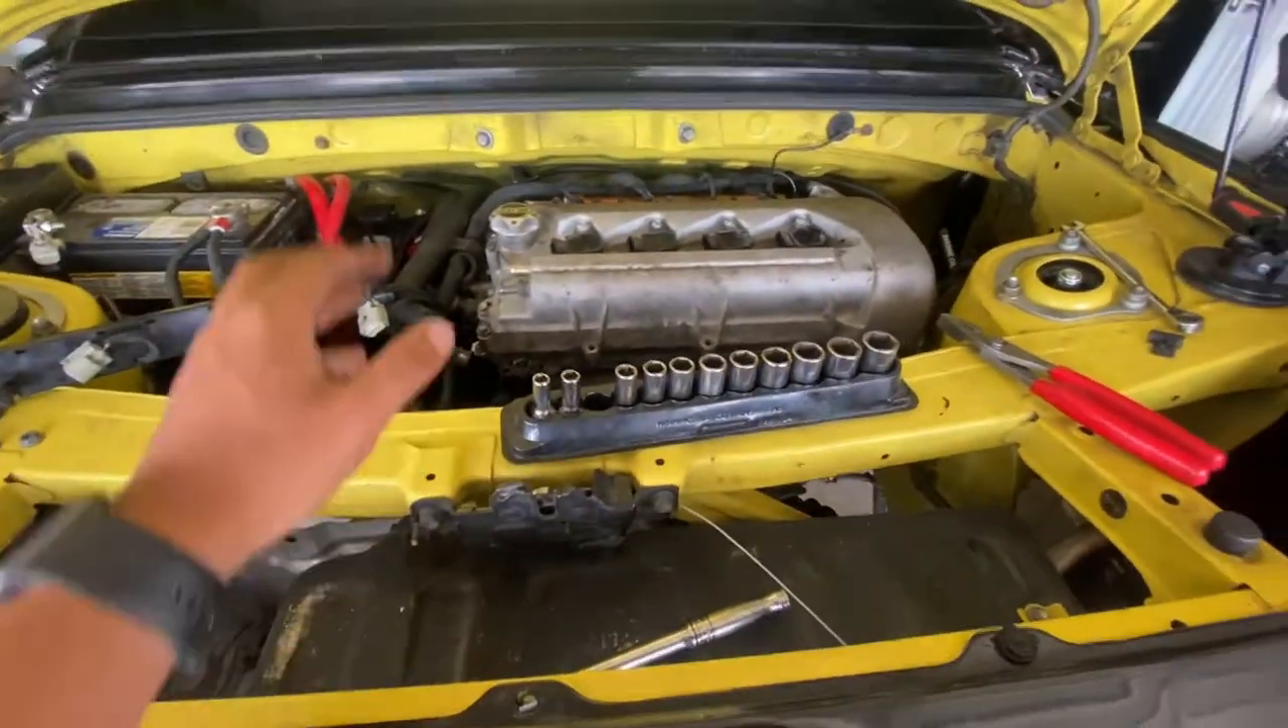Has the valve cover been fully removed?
No.